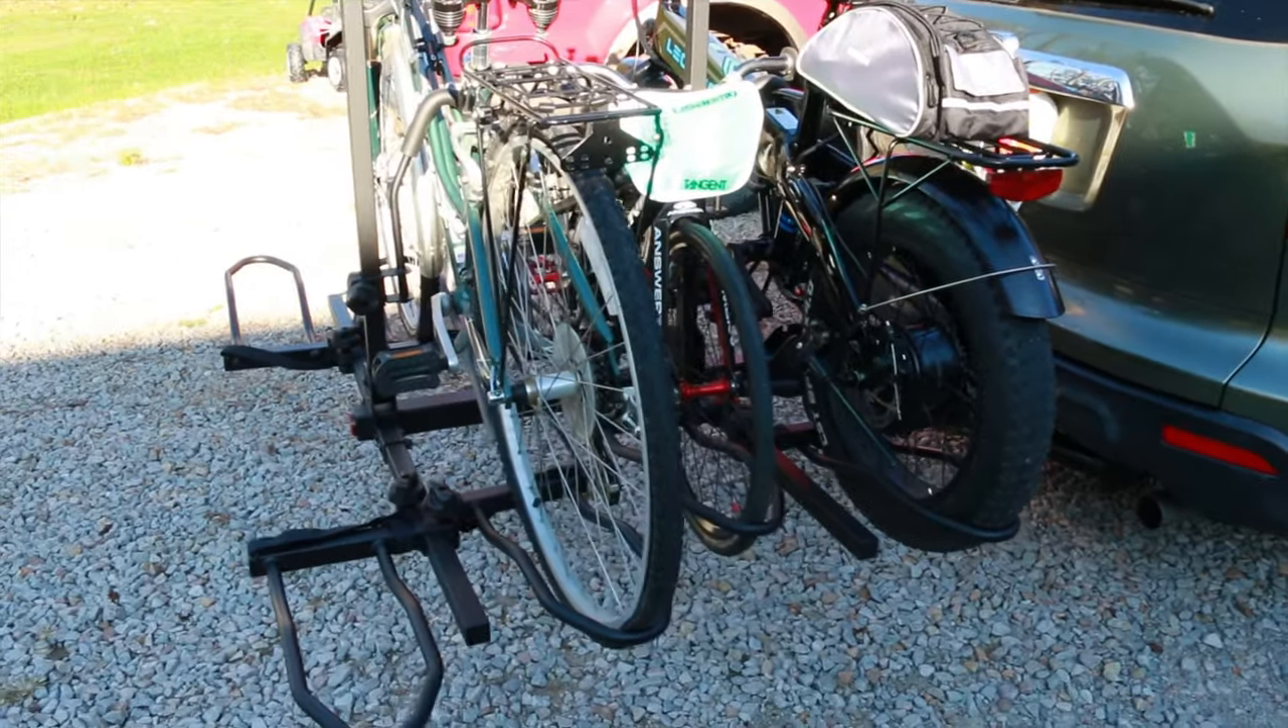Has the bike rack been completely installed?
Yes.